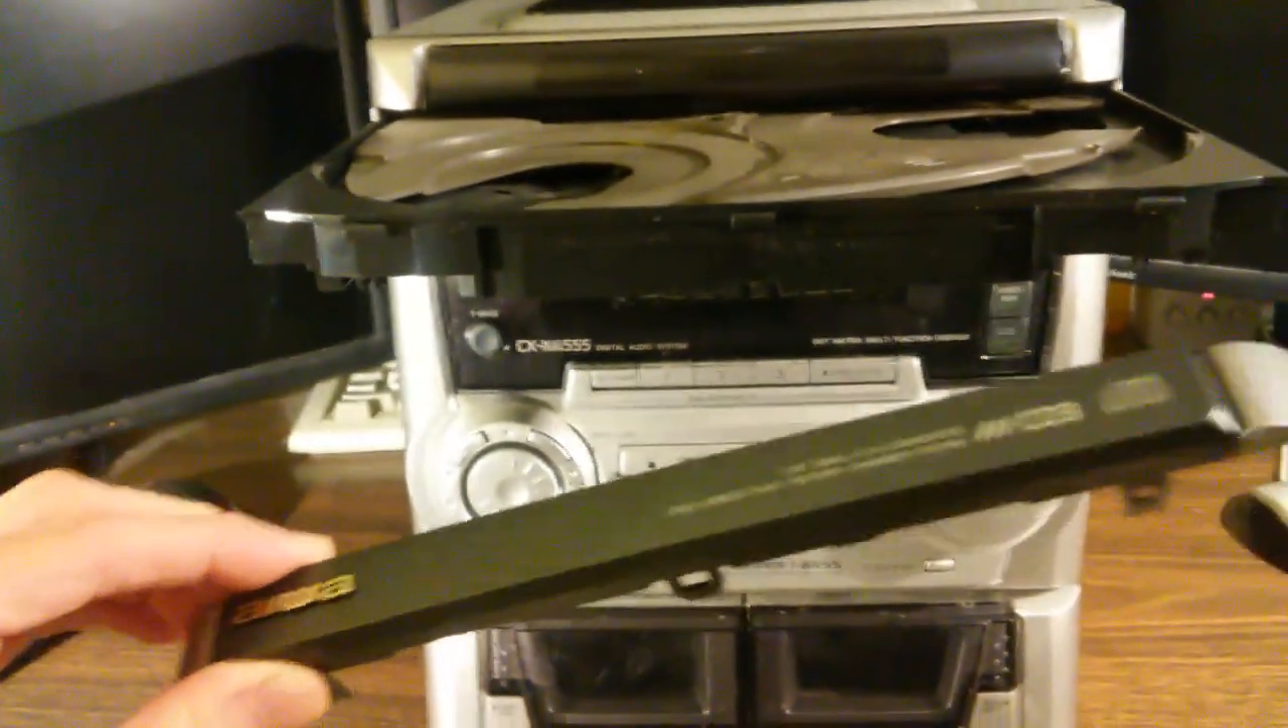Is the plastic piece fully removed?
Yes.